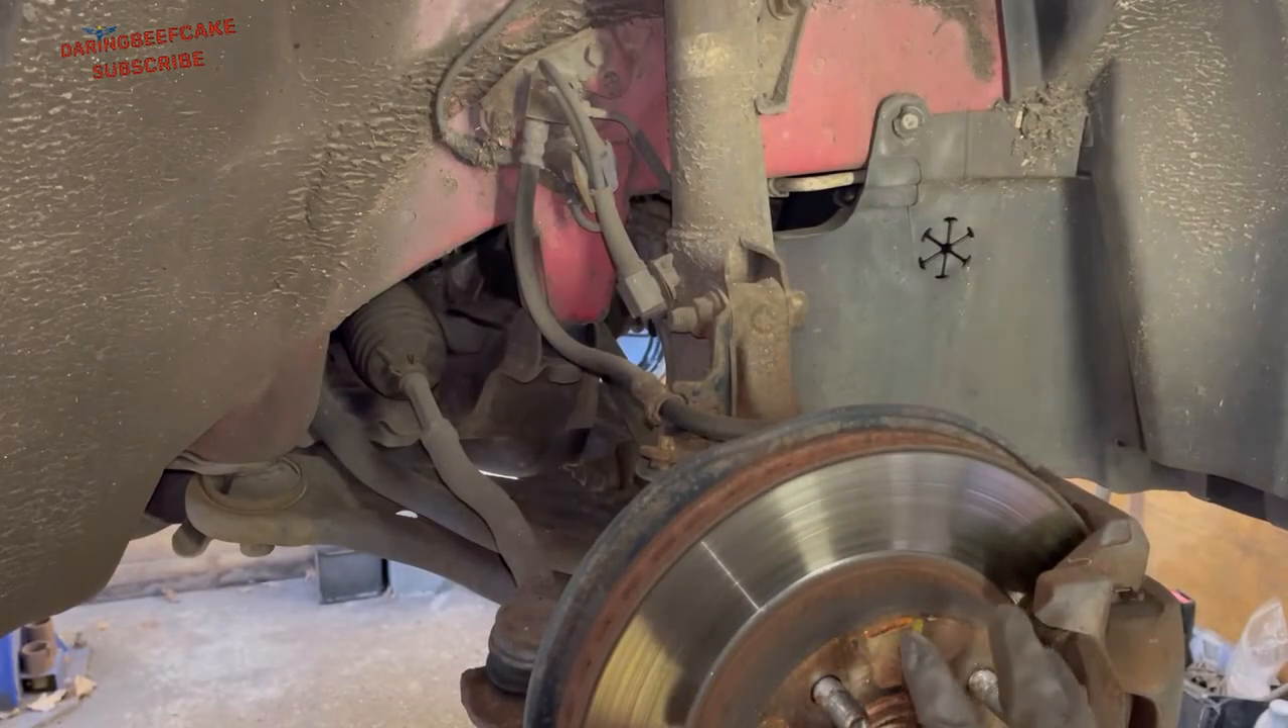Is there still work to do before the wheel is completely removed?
No.